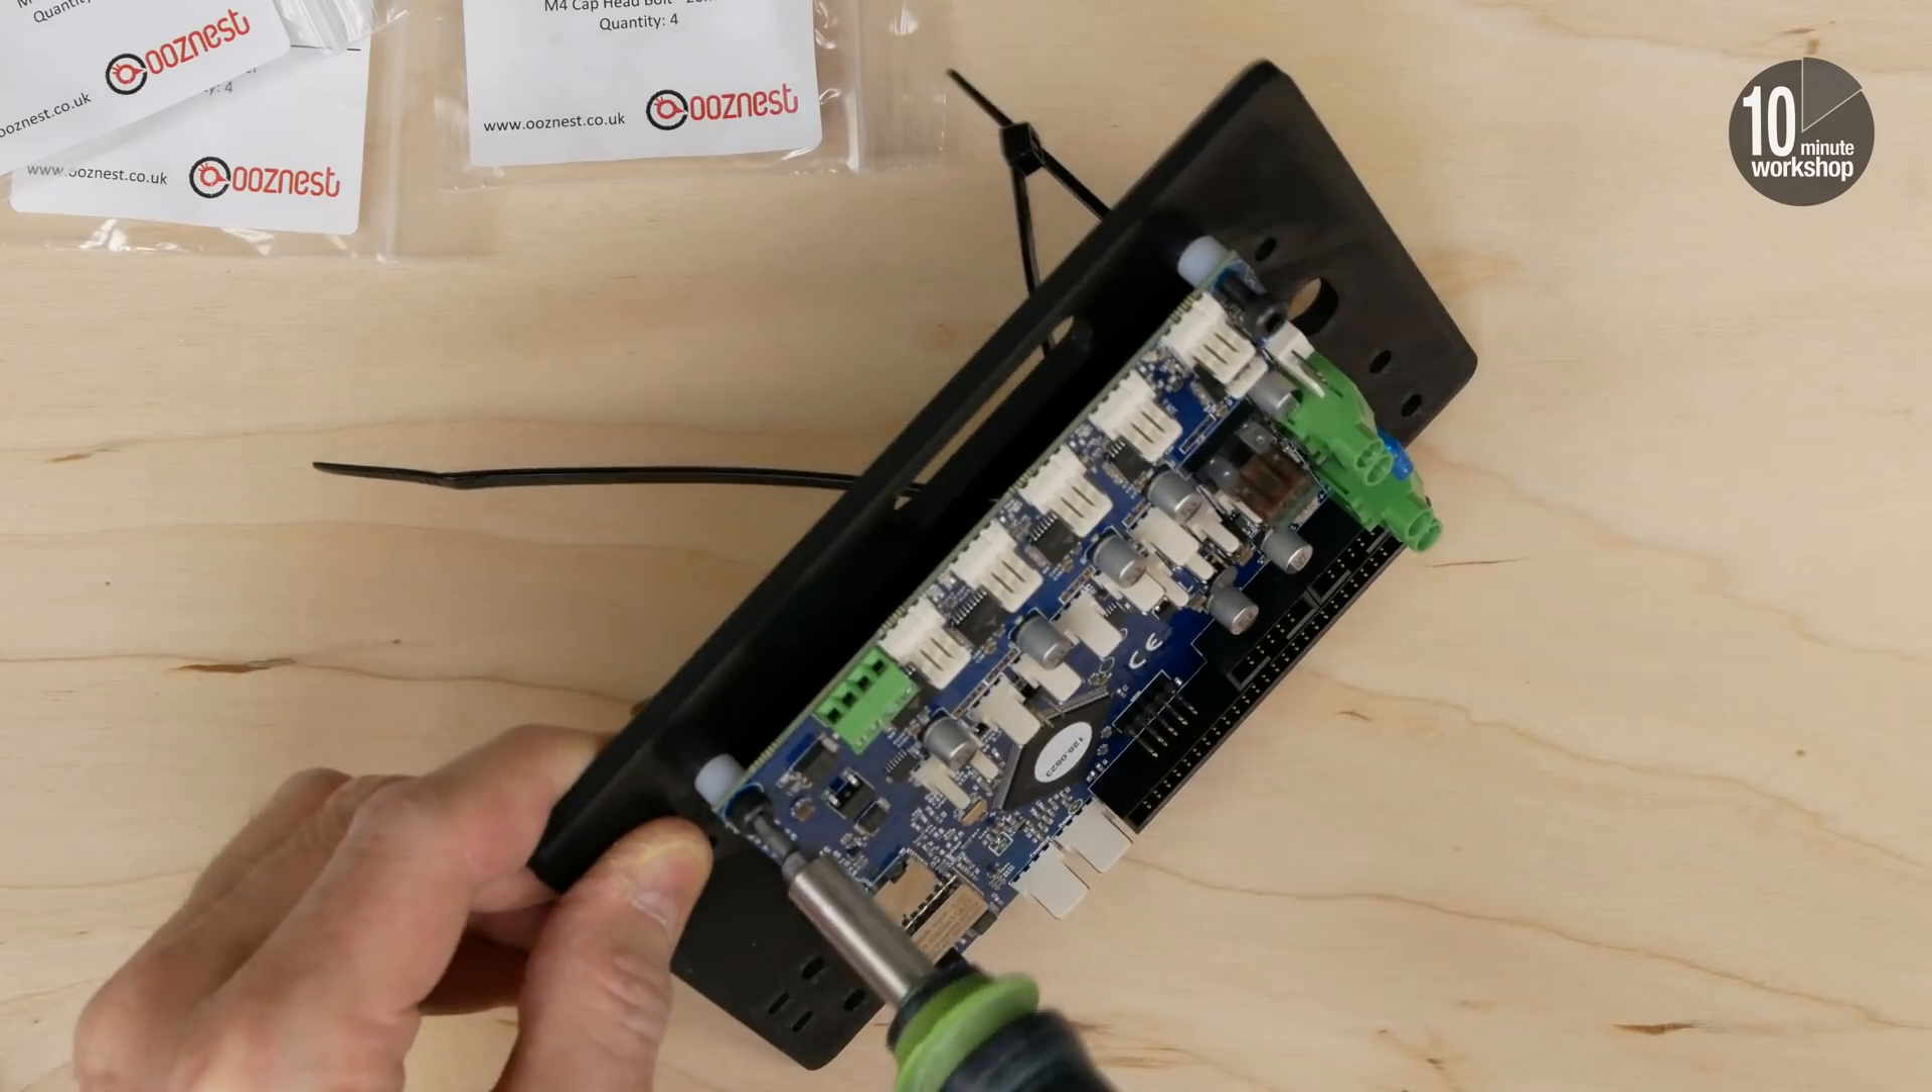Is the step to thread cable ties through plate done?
Yes.